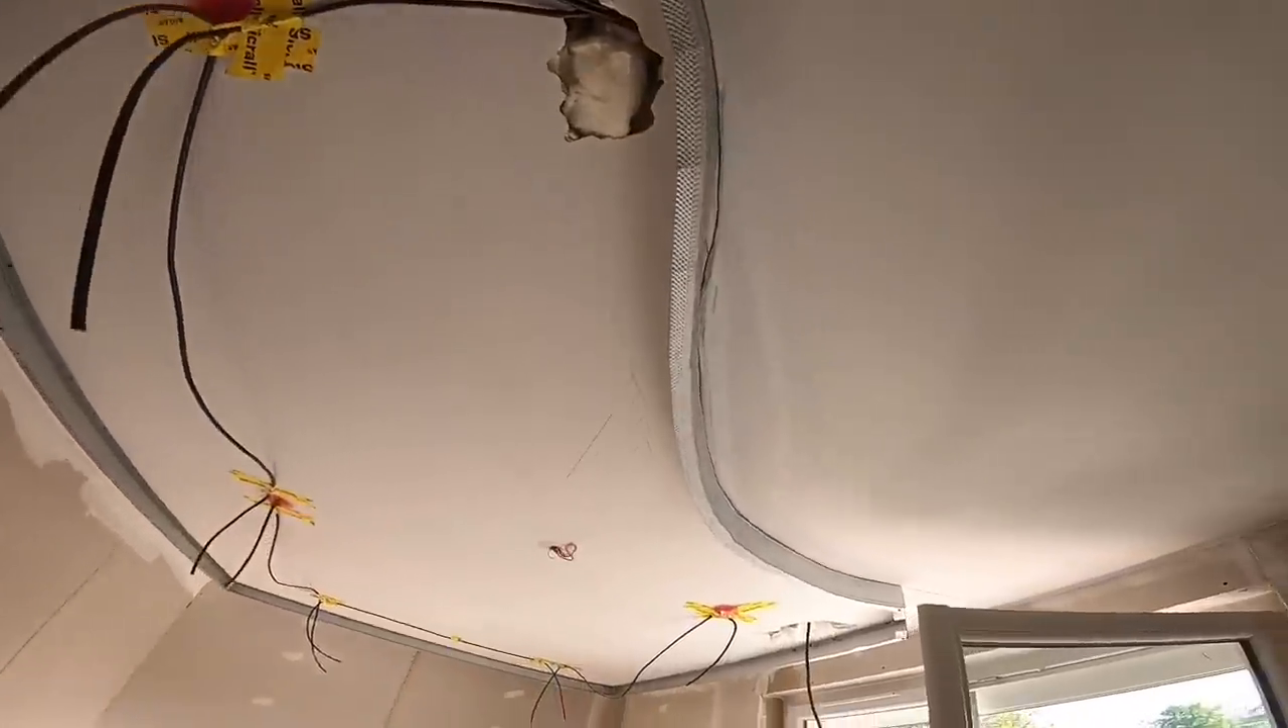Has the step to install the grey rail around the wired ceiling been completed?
Yes.